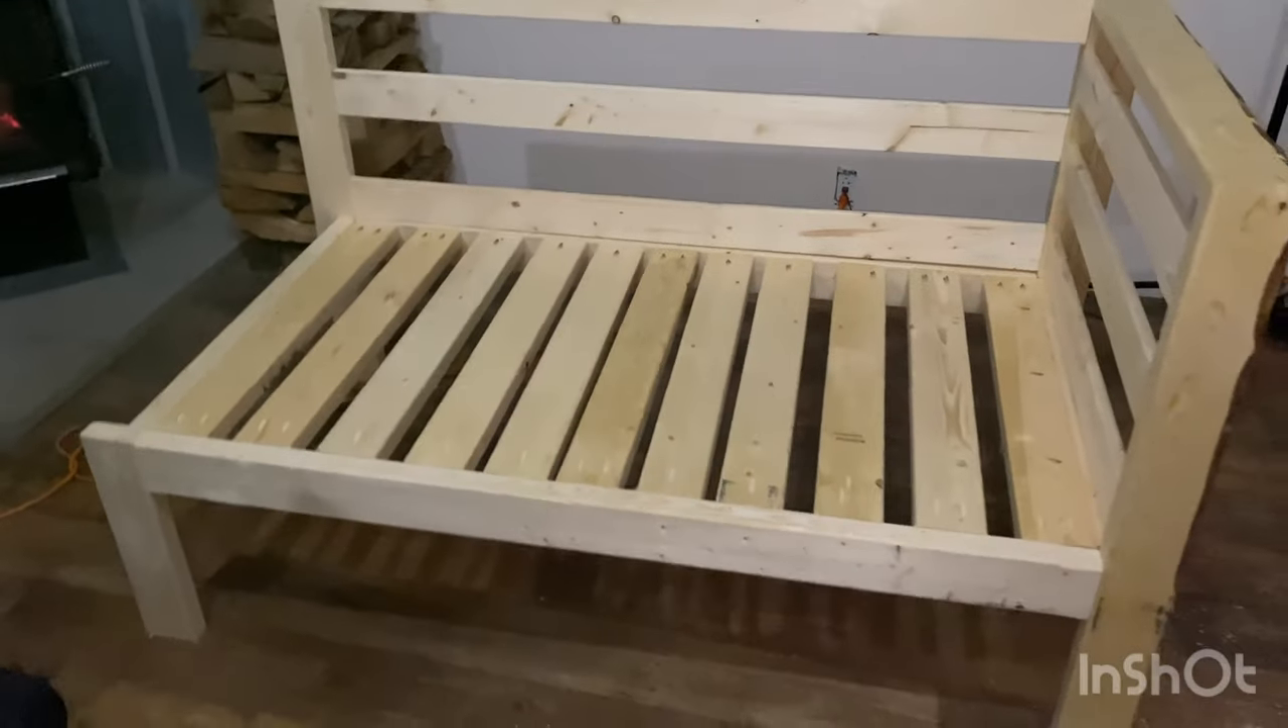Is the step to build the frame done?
Yes.